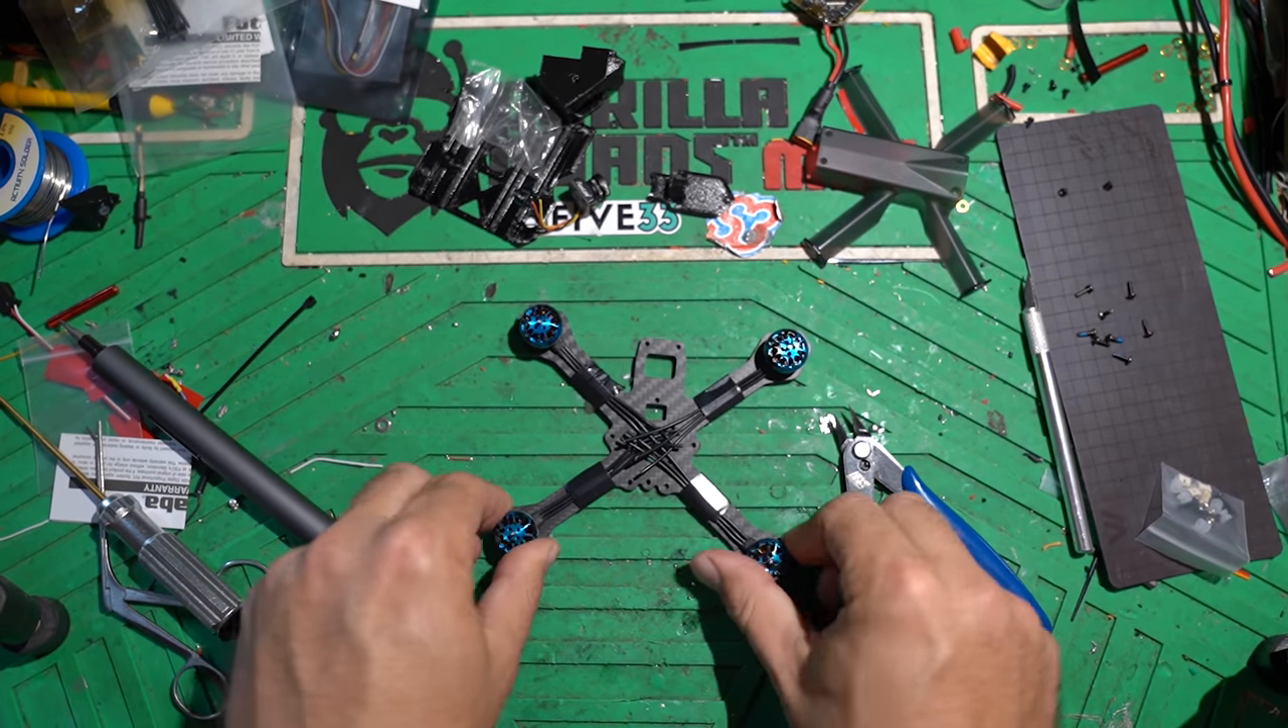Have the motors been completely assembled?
Yes.